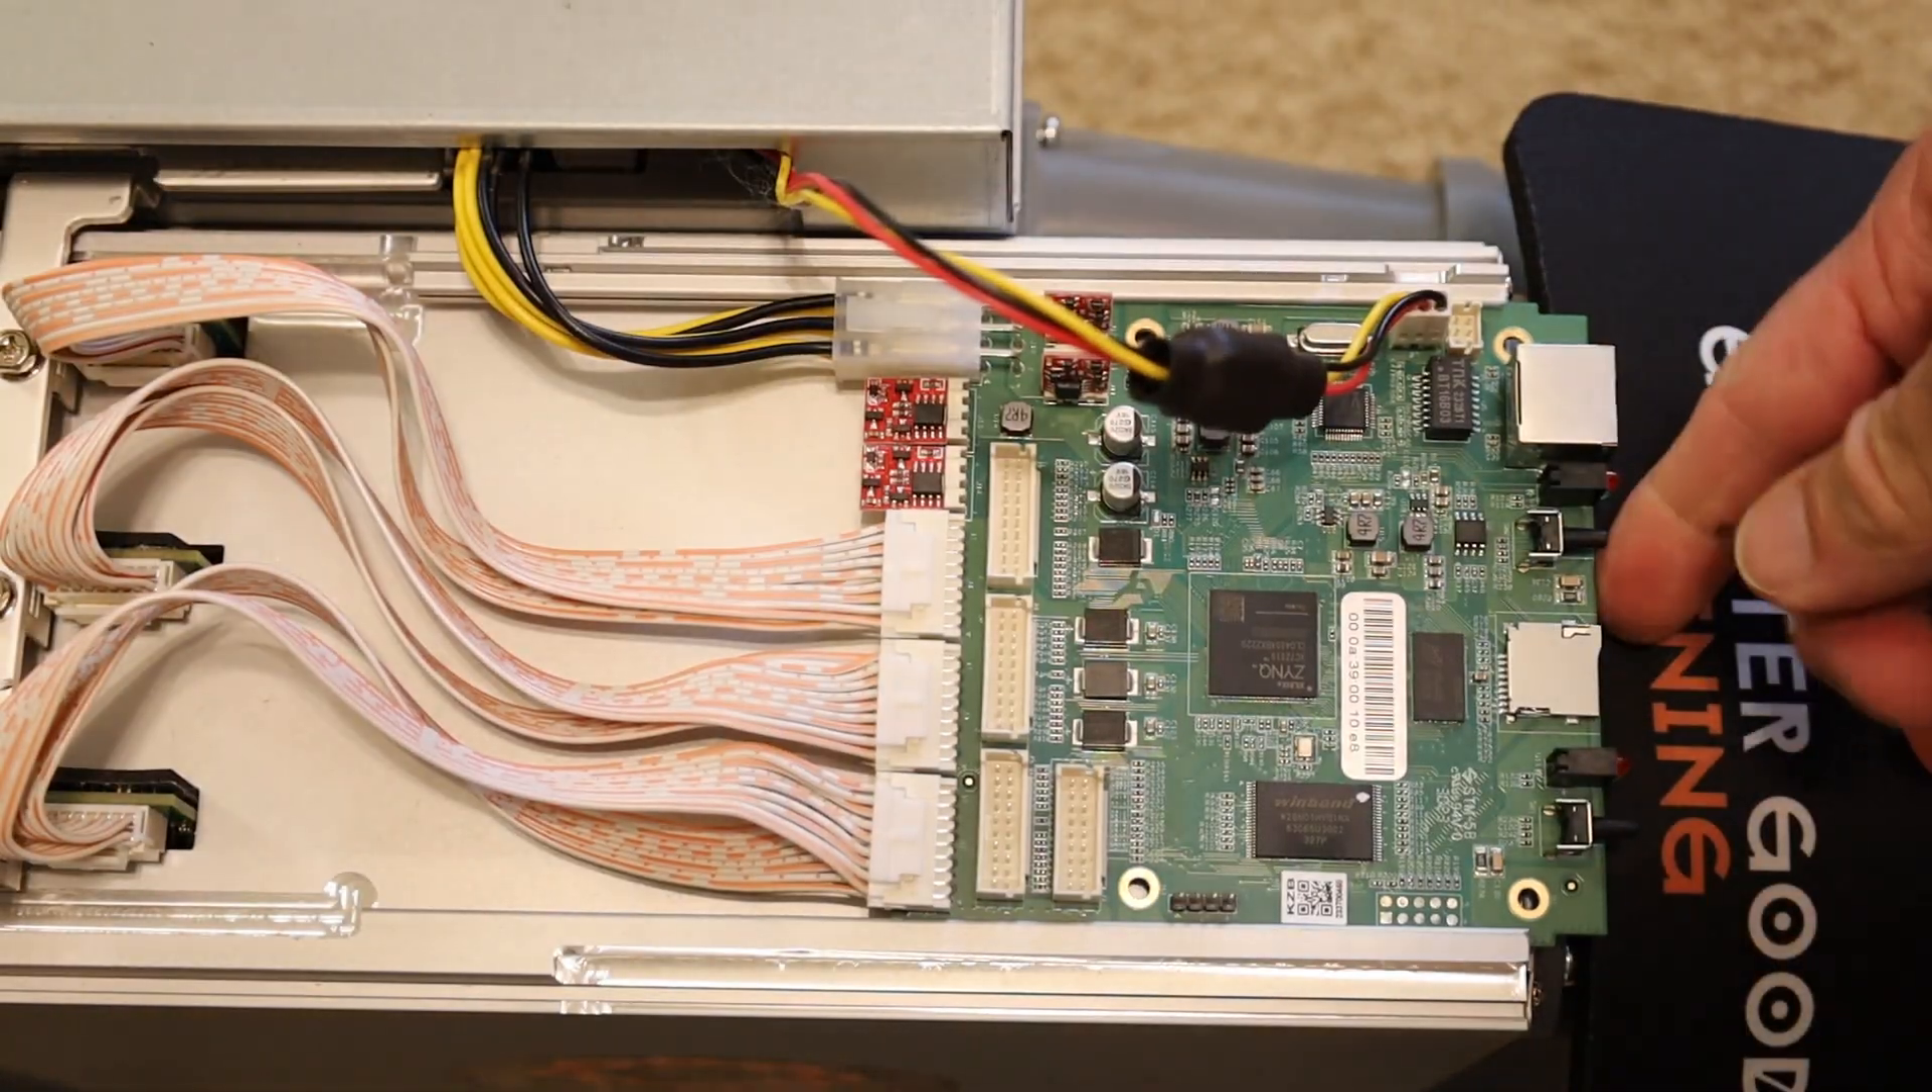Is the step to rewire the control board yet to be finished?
No.